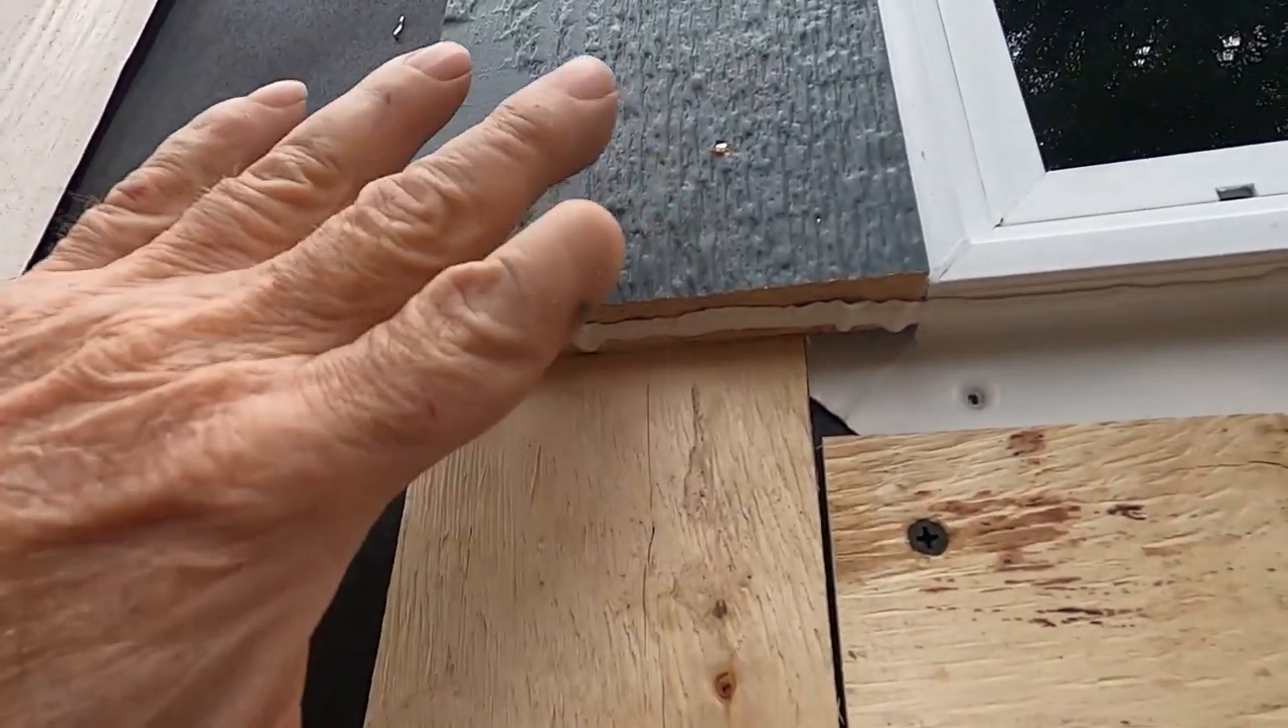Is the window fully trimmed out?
No.